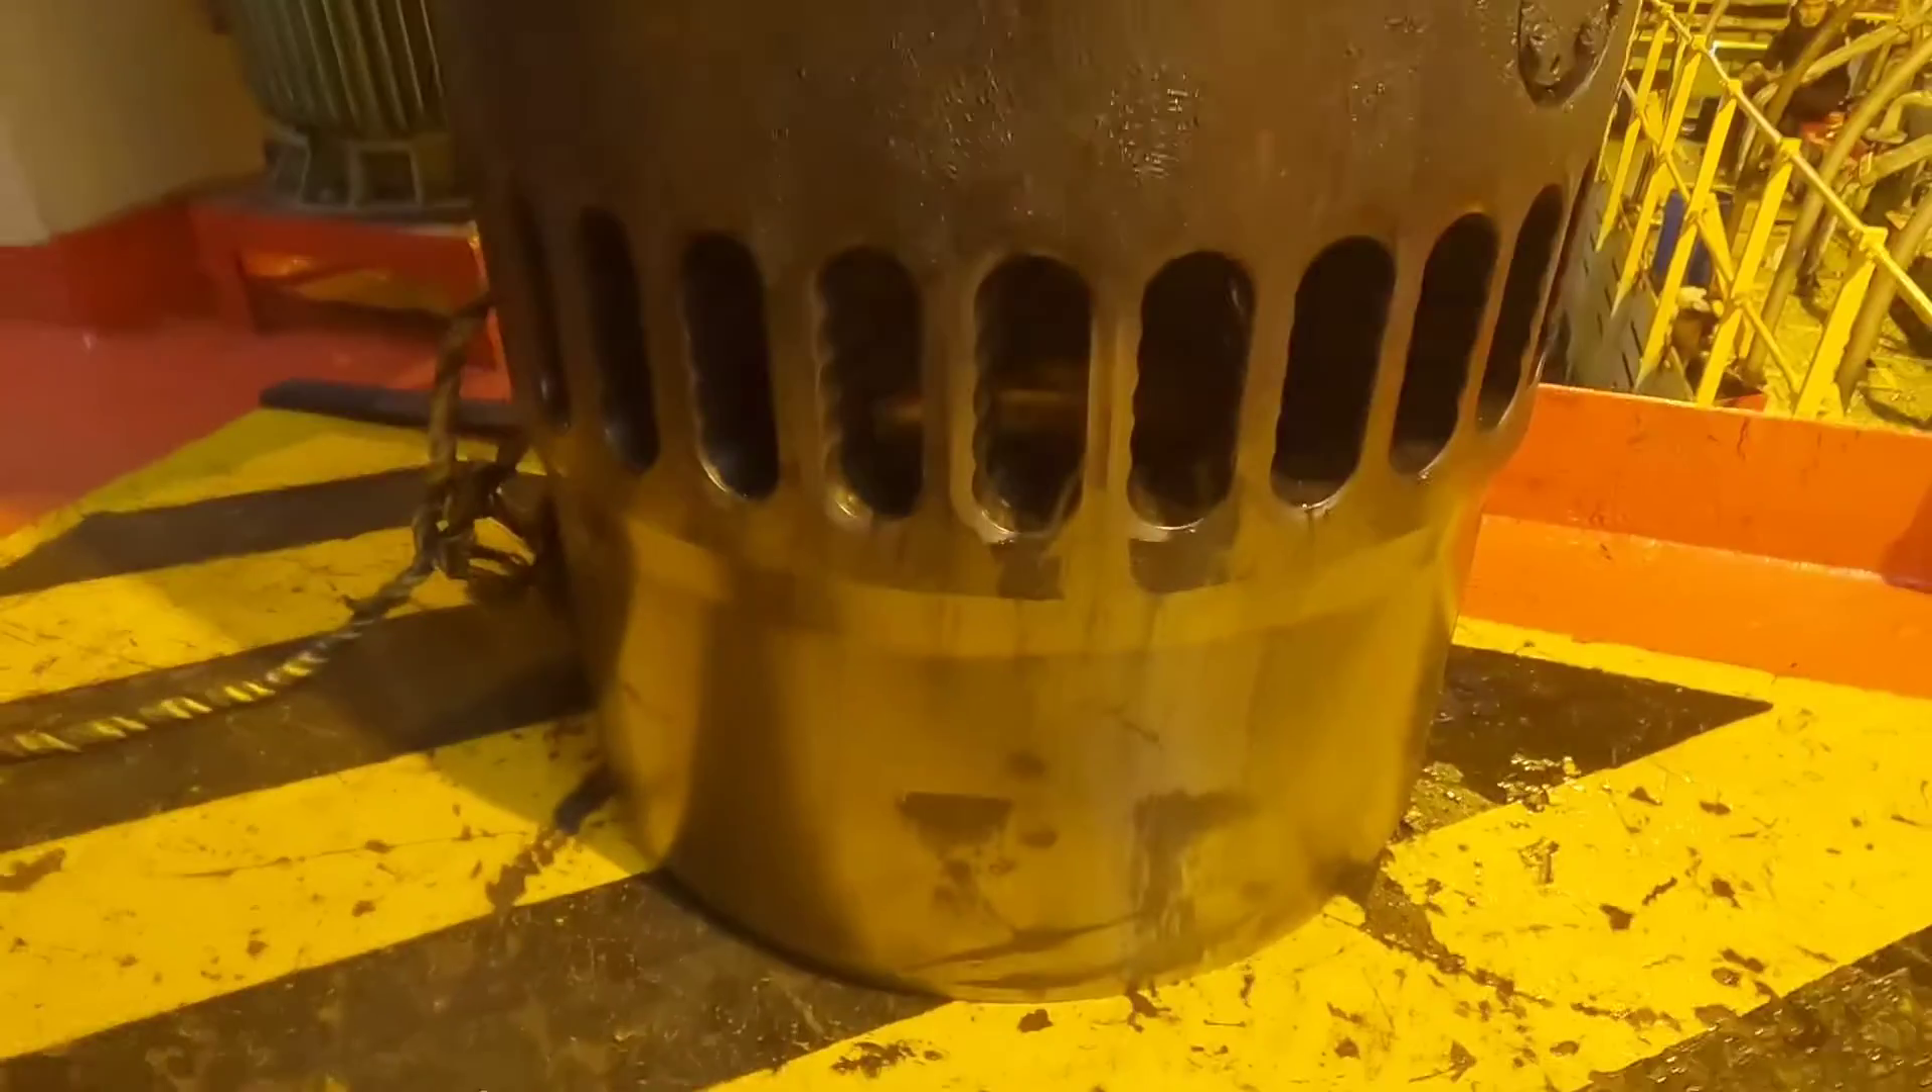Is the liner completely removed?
Yes.